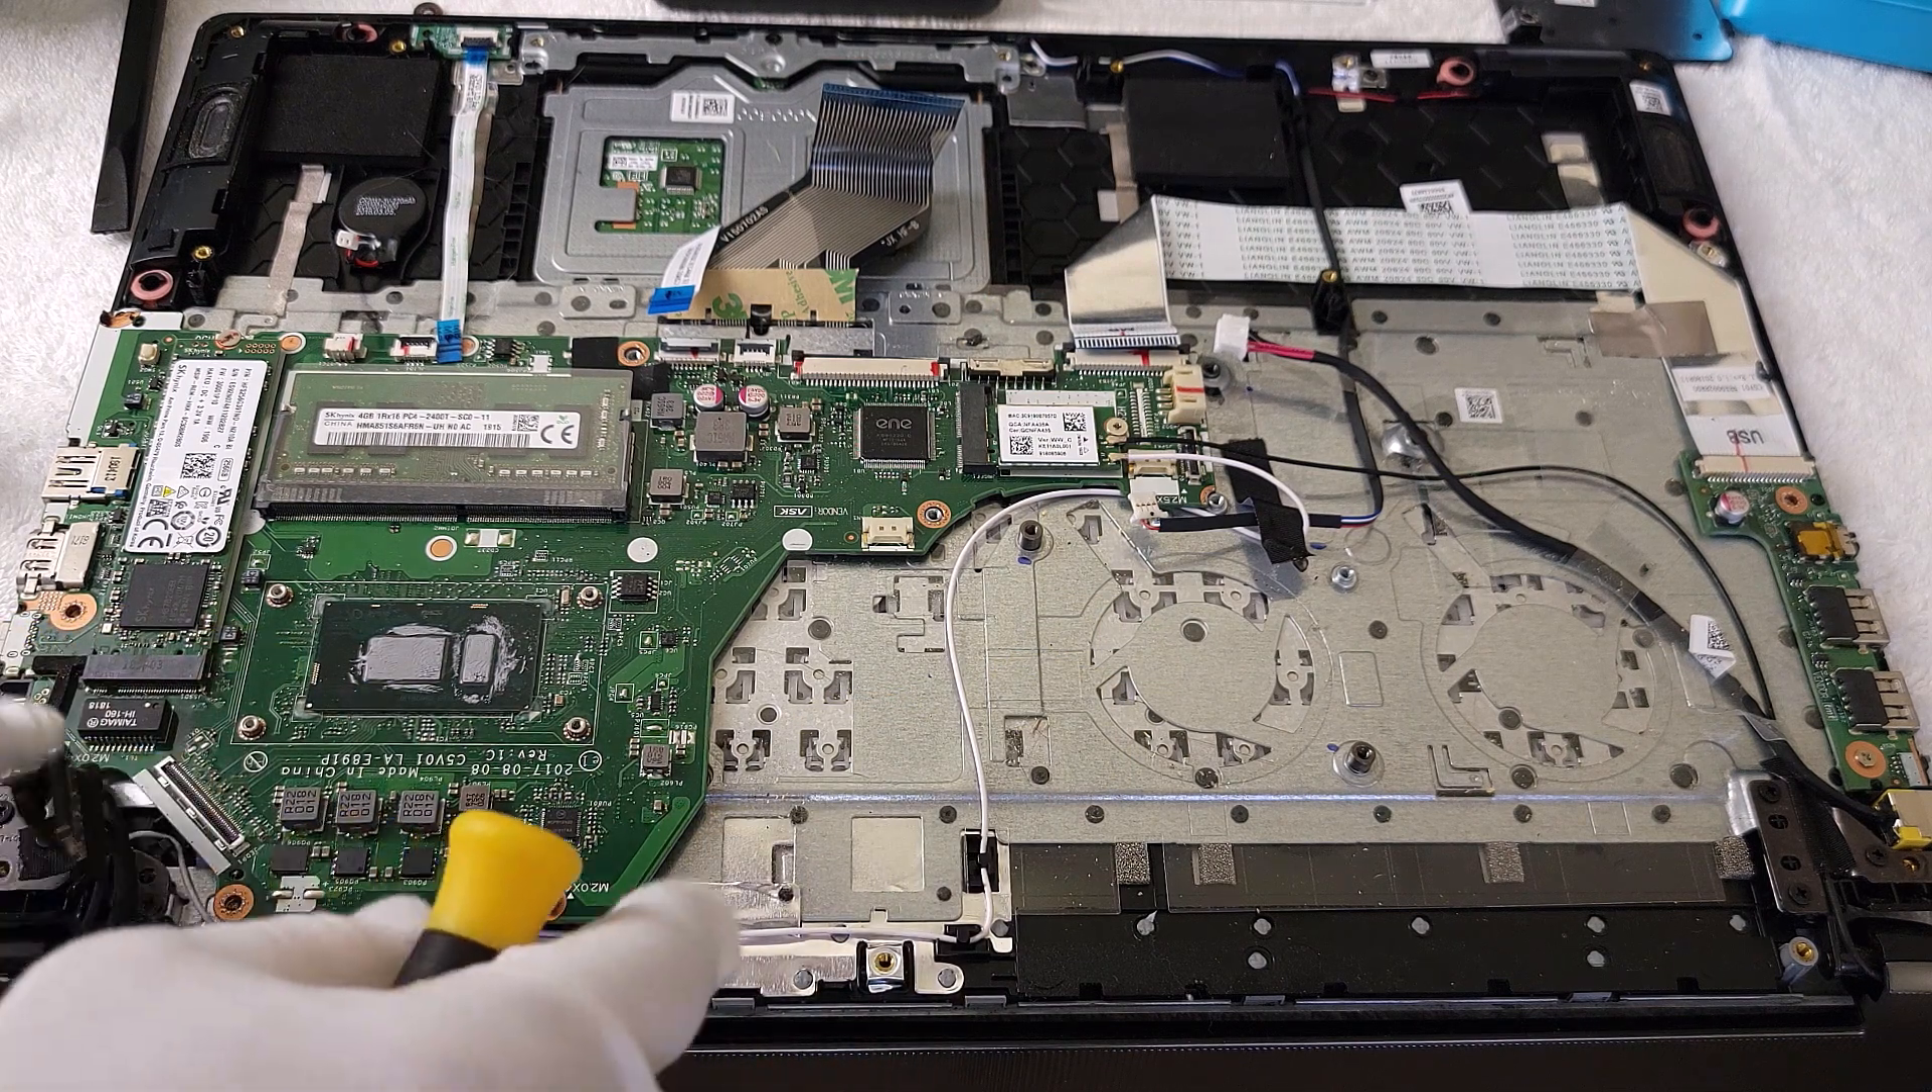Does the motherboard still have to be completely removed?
Yes.